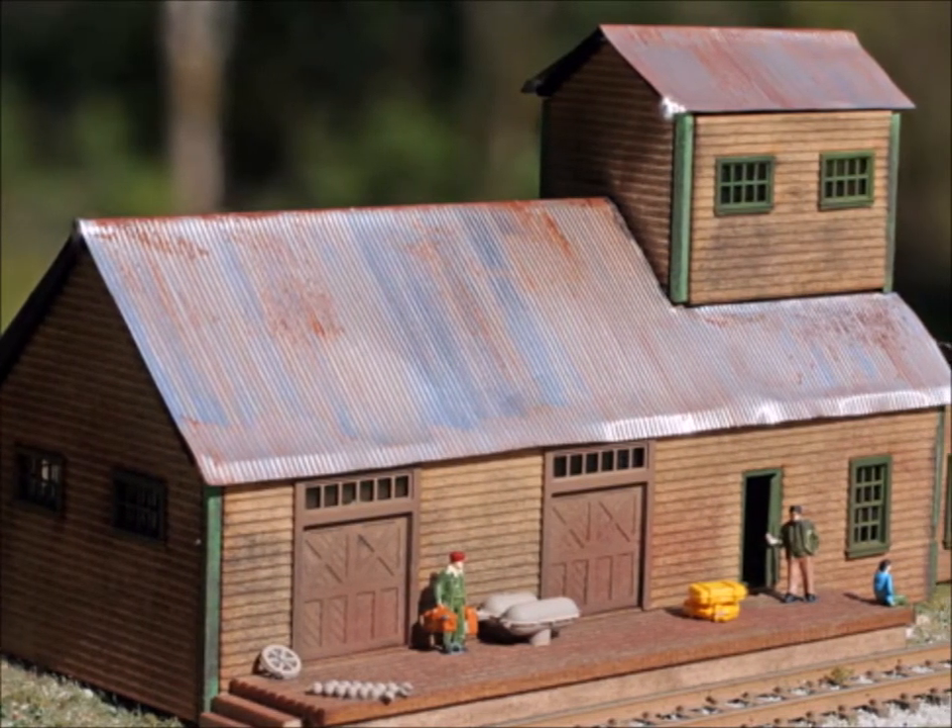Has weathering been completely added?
Yes.